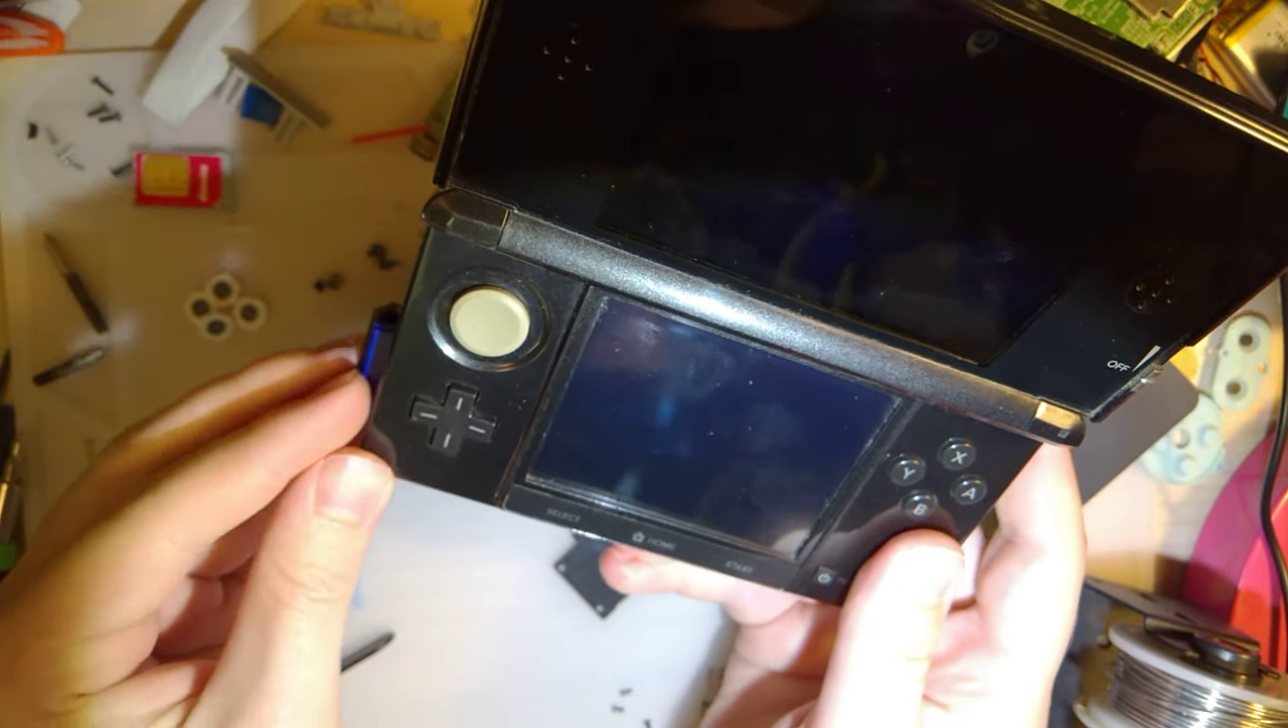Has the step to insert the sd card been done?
No.